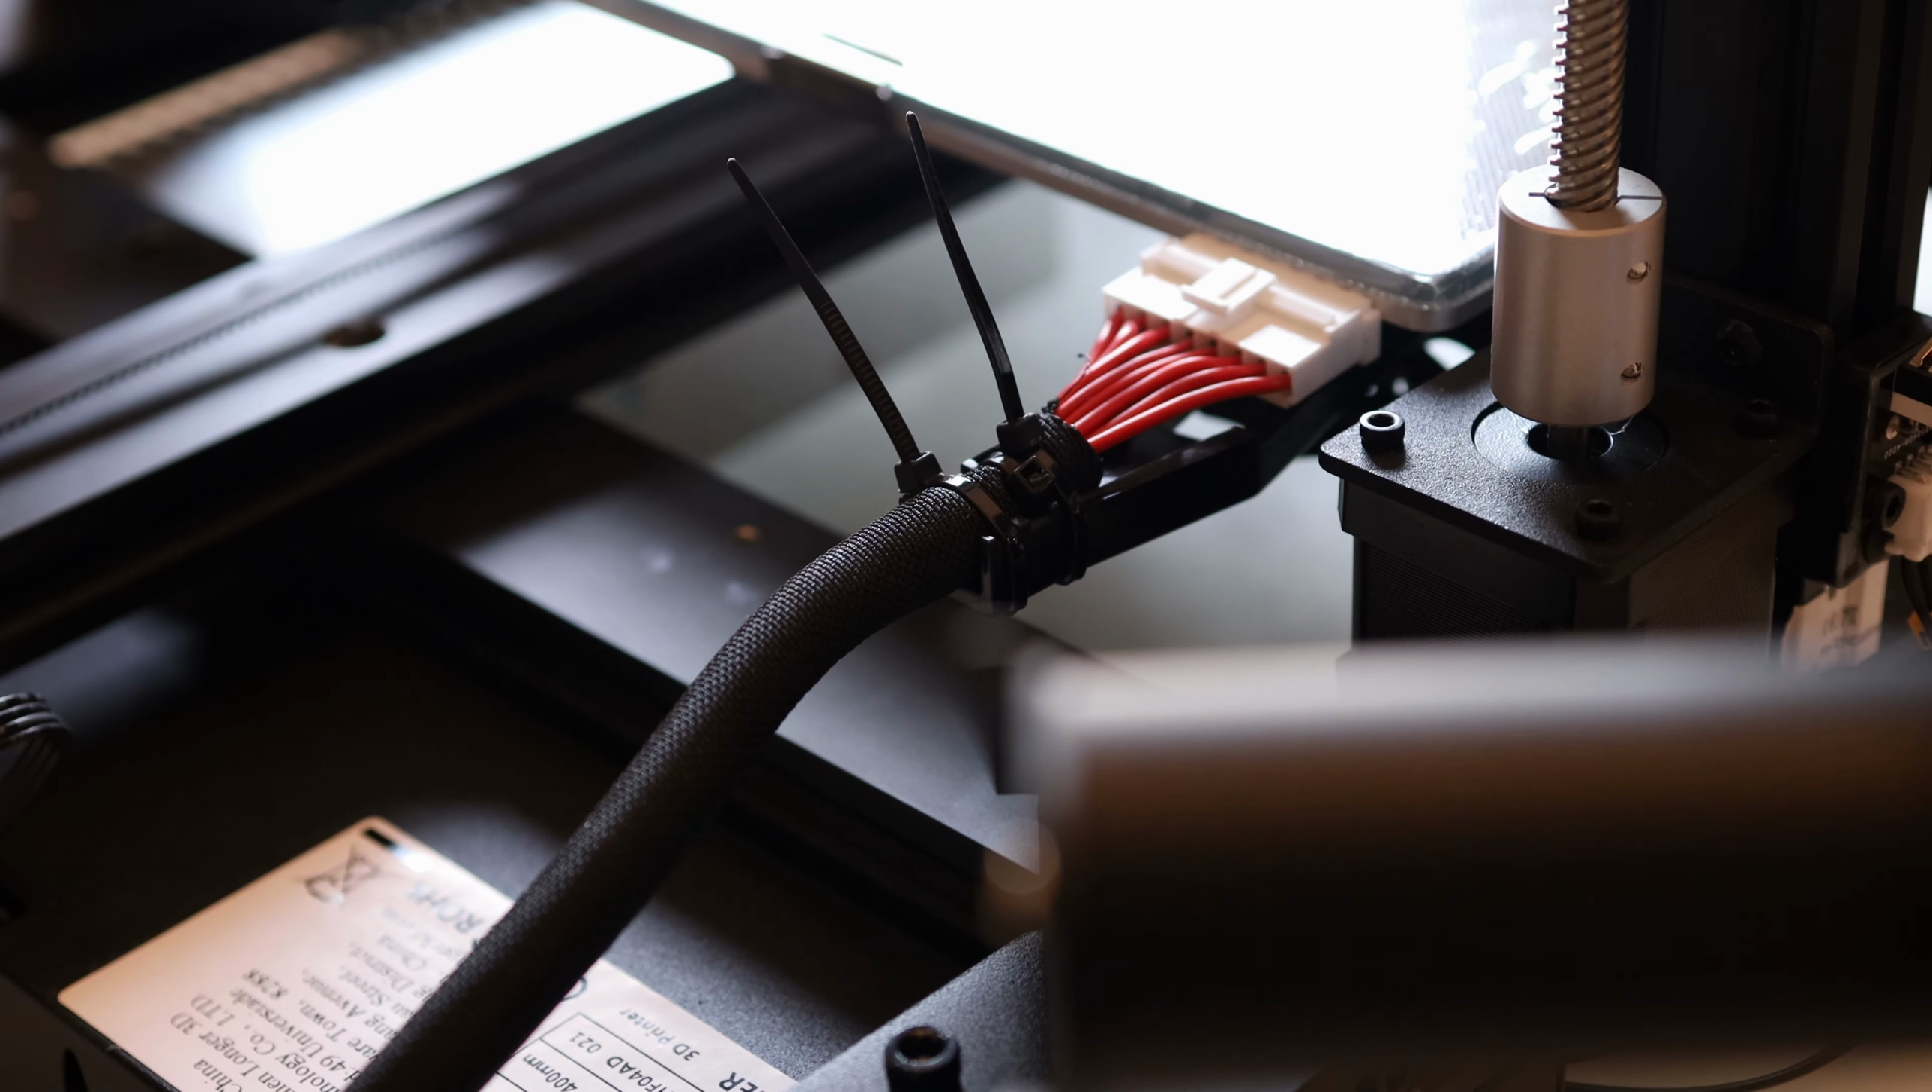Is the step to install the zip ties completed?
Yes.